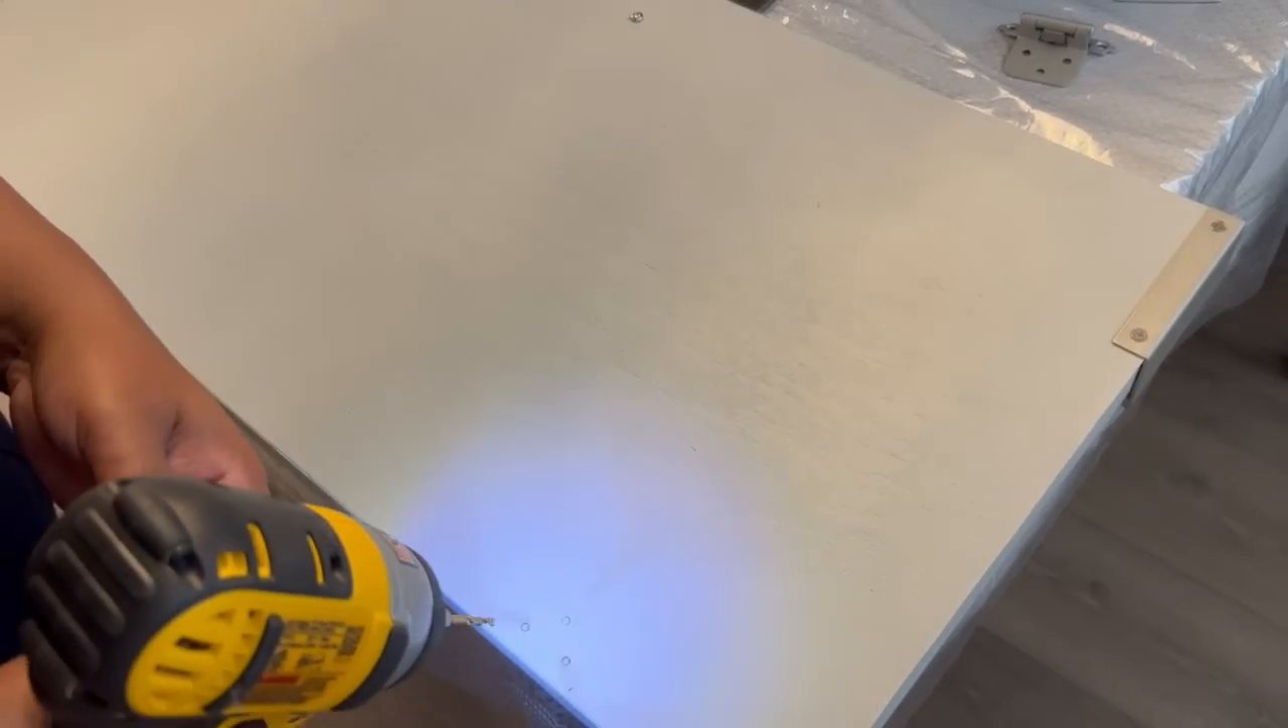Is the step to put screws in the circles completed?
No.